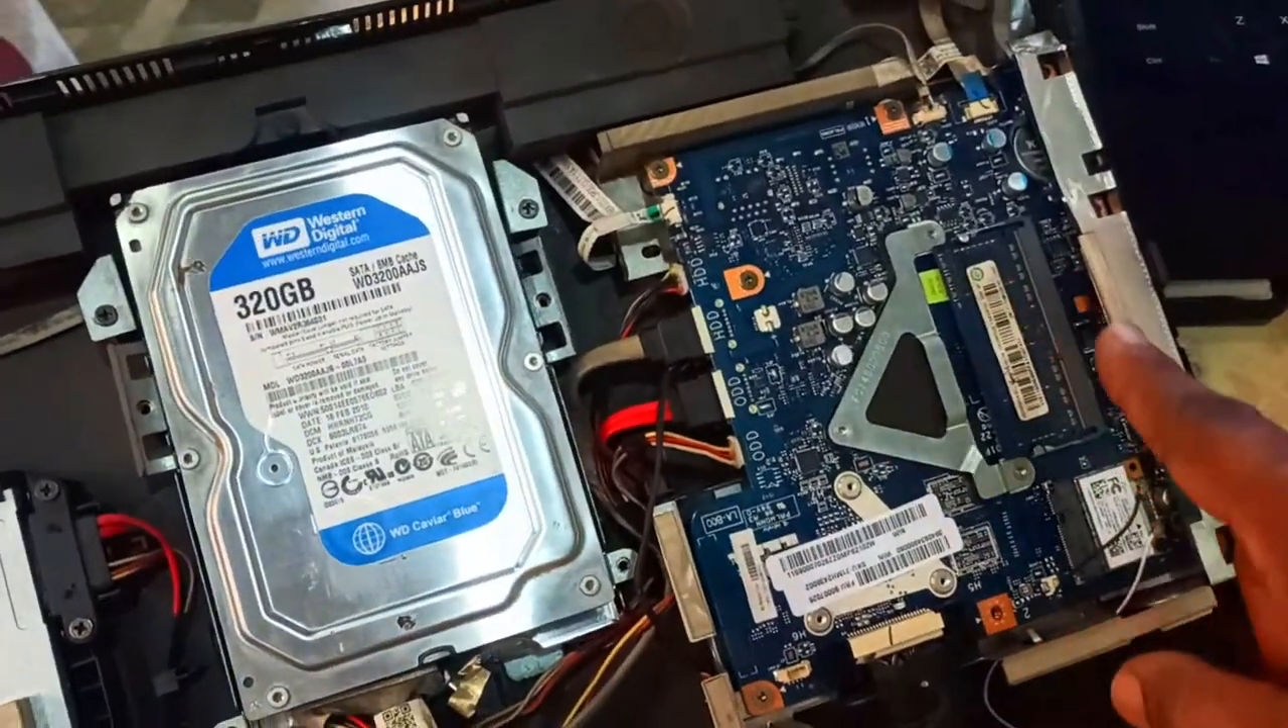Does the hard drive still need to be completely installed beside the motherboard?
No.